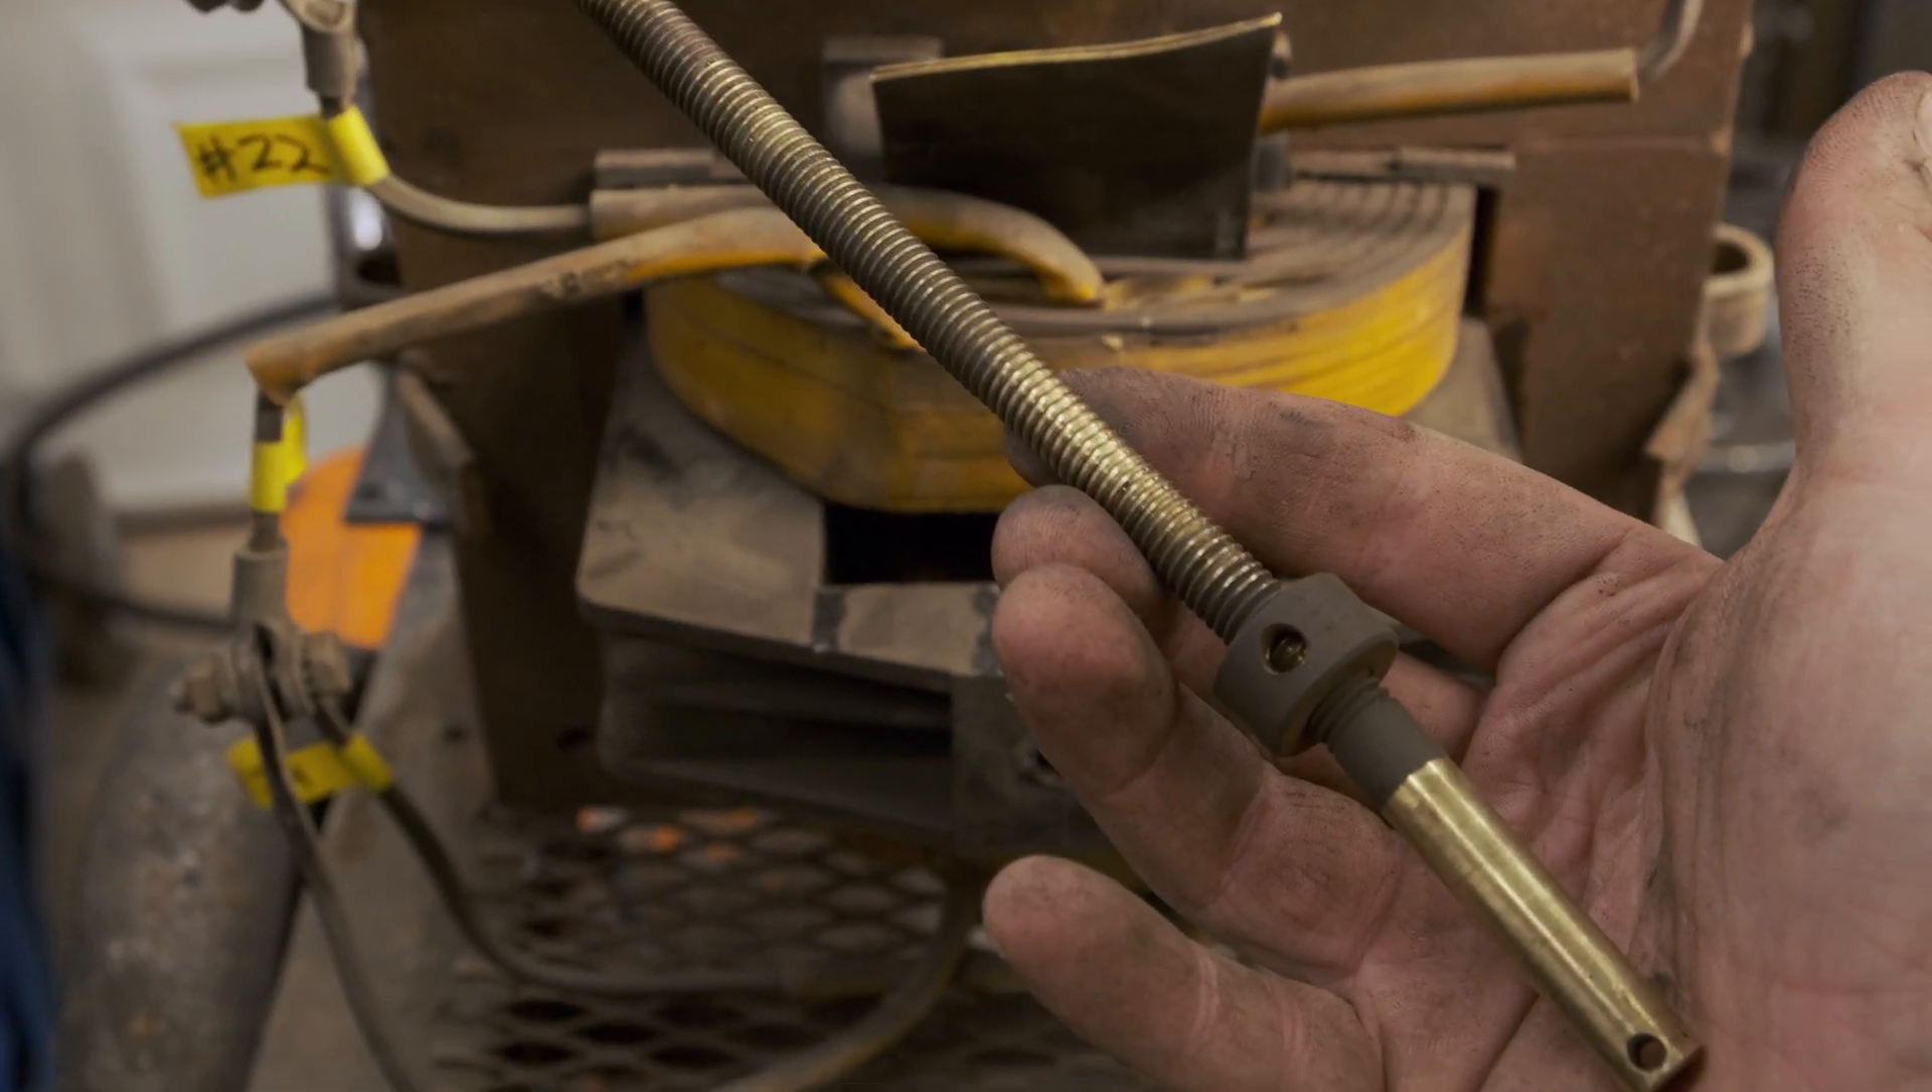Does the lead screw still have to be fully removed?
No.